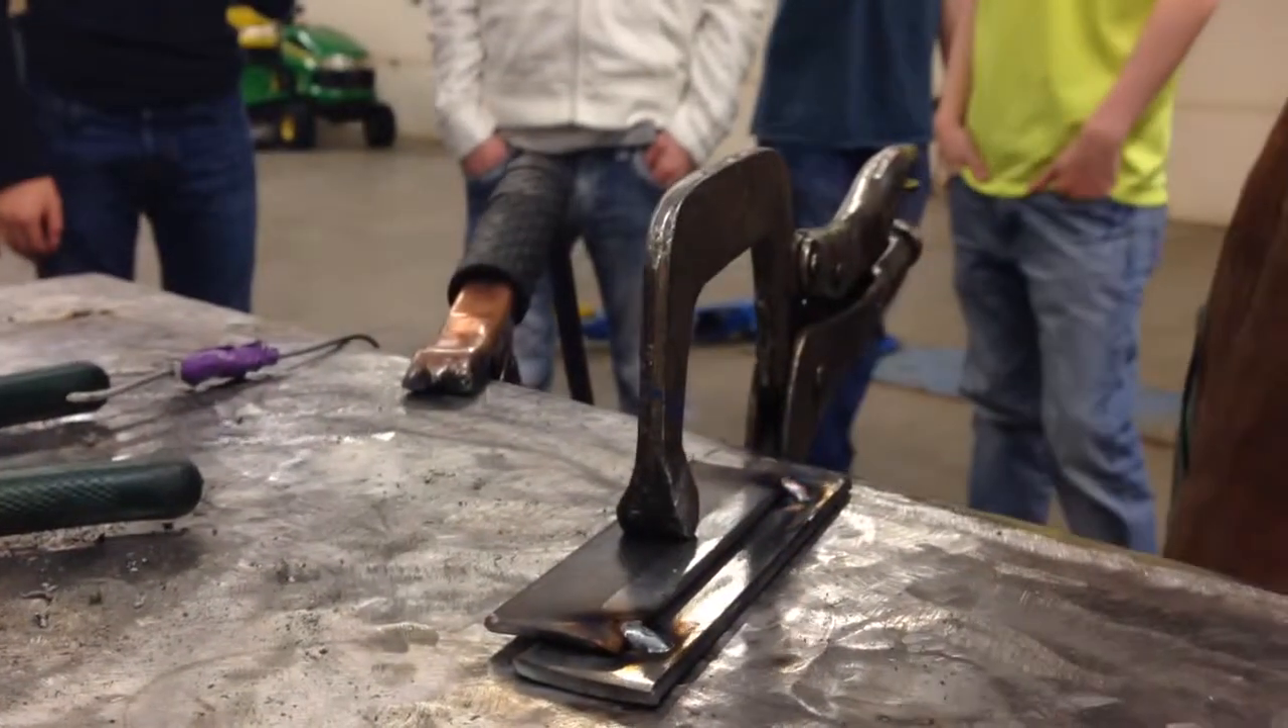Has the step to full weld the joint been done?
No.